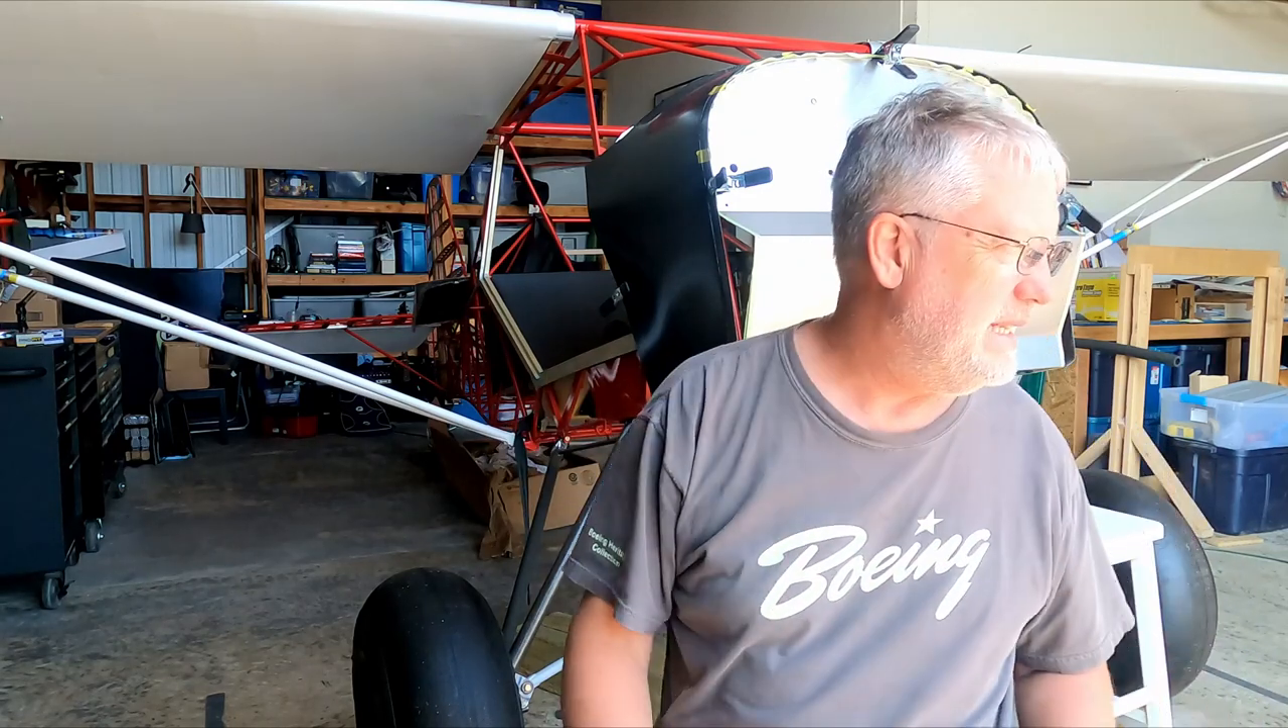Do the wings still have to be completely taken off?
Yes.